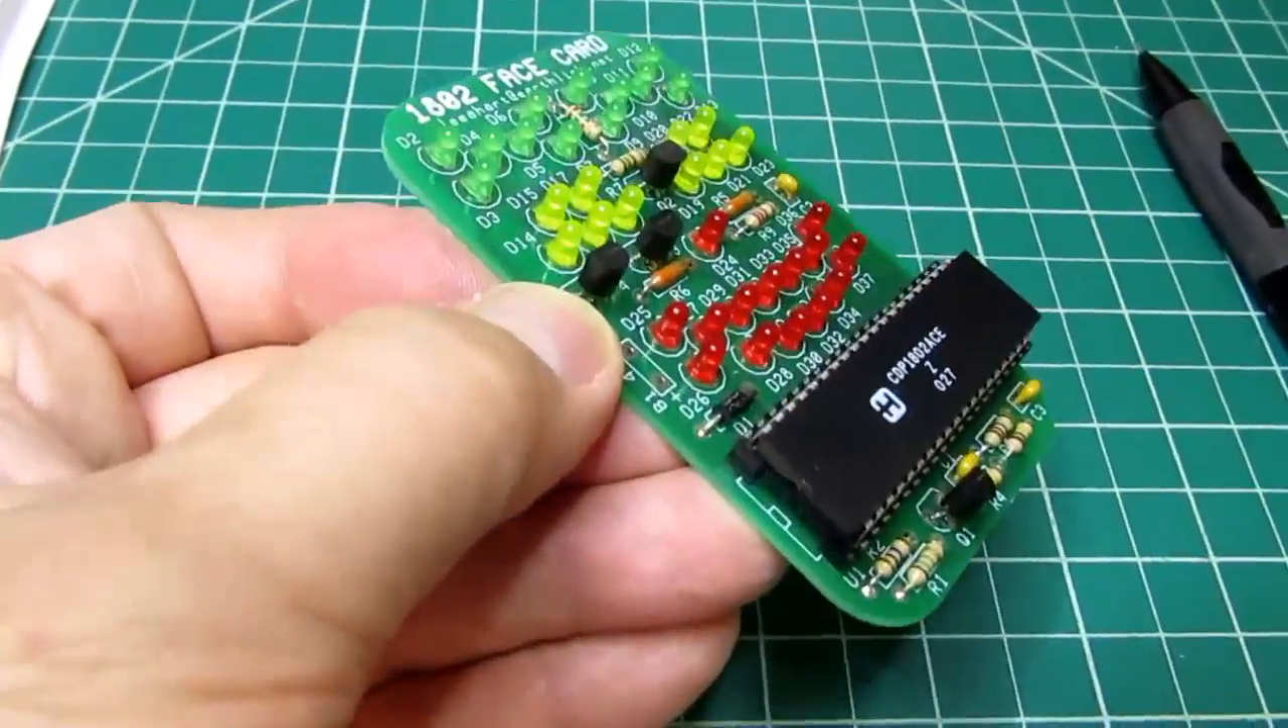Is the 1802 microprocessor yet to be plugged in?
No.